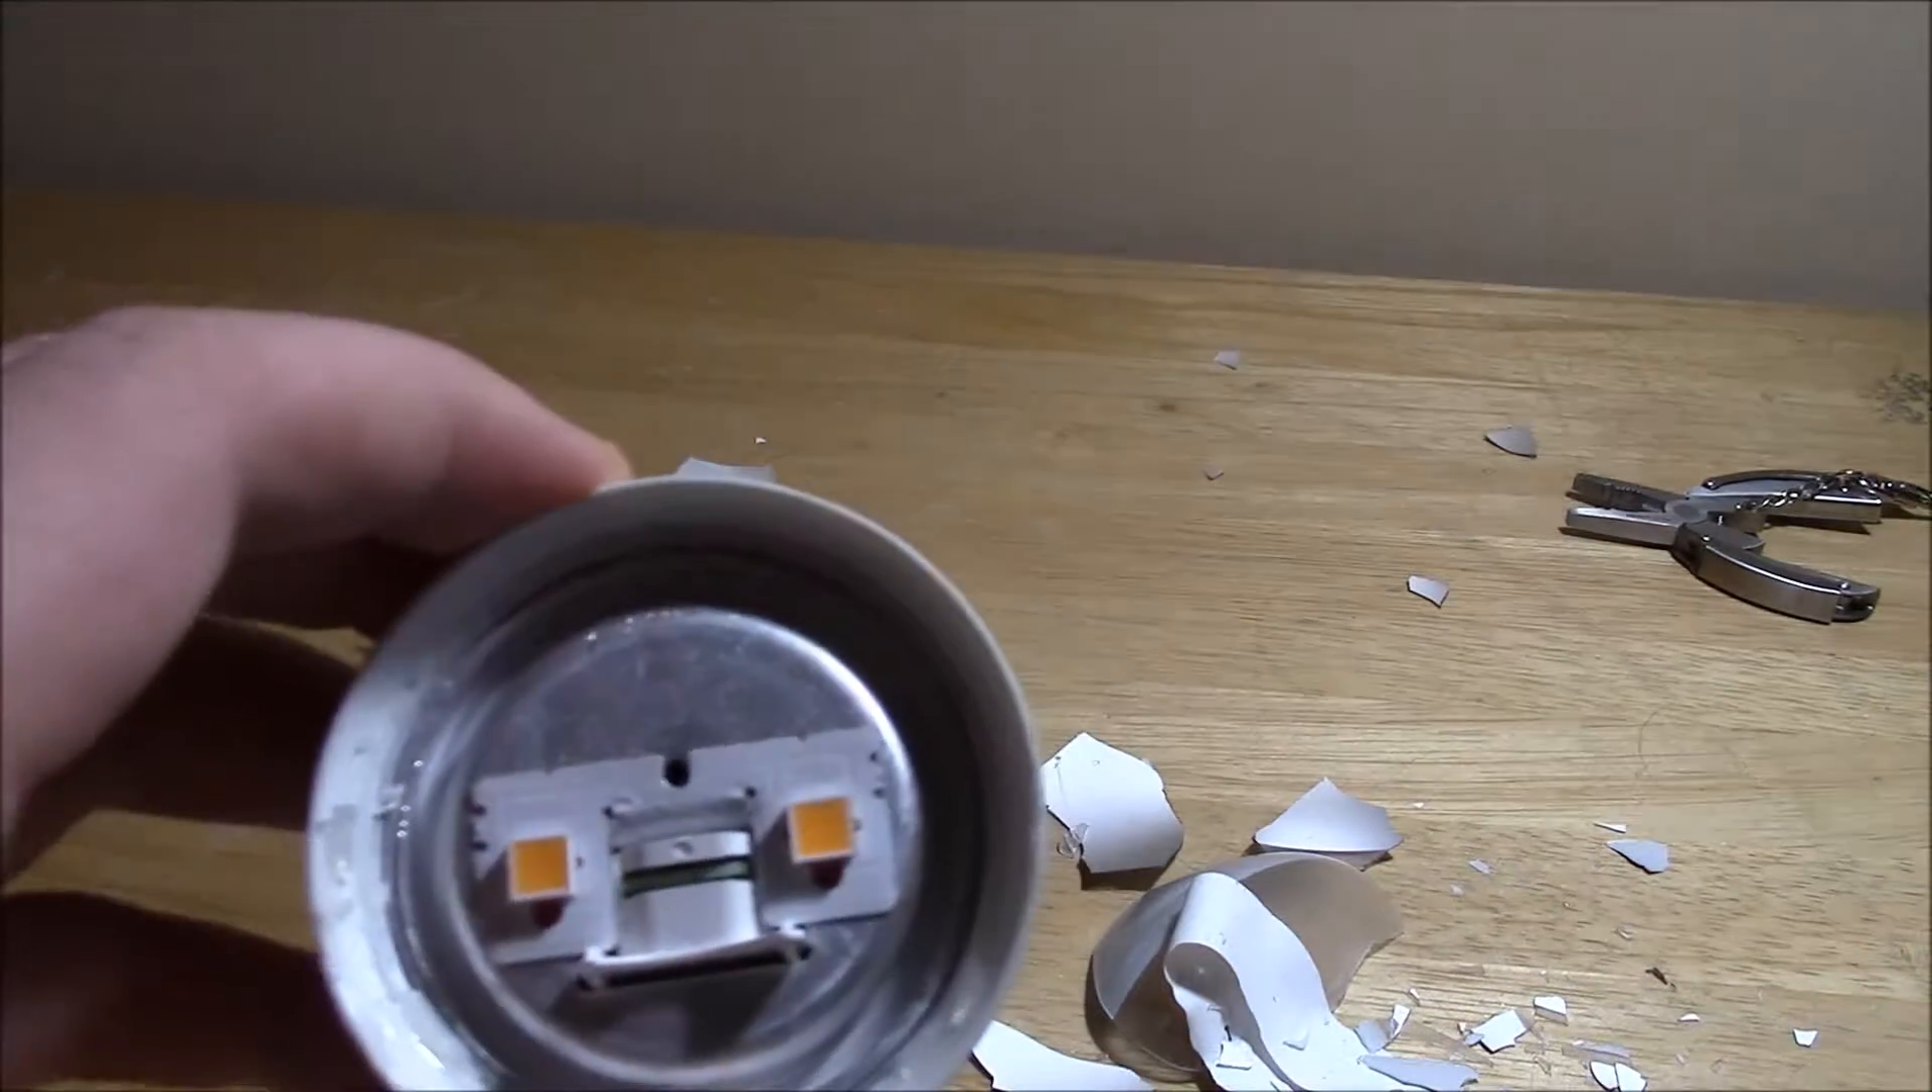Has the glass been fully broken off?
Yes.